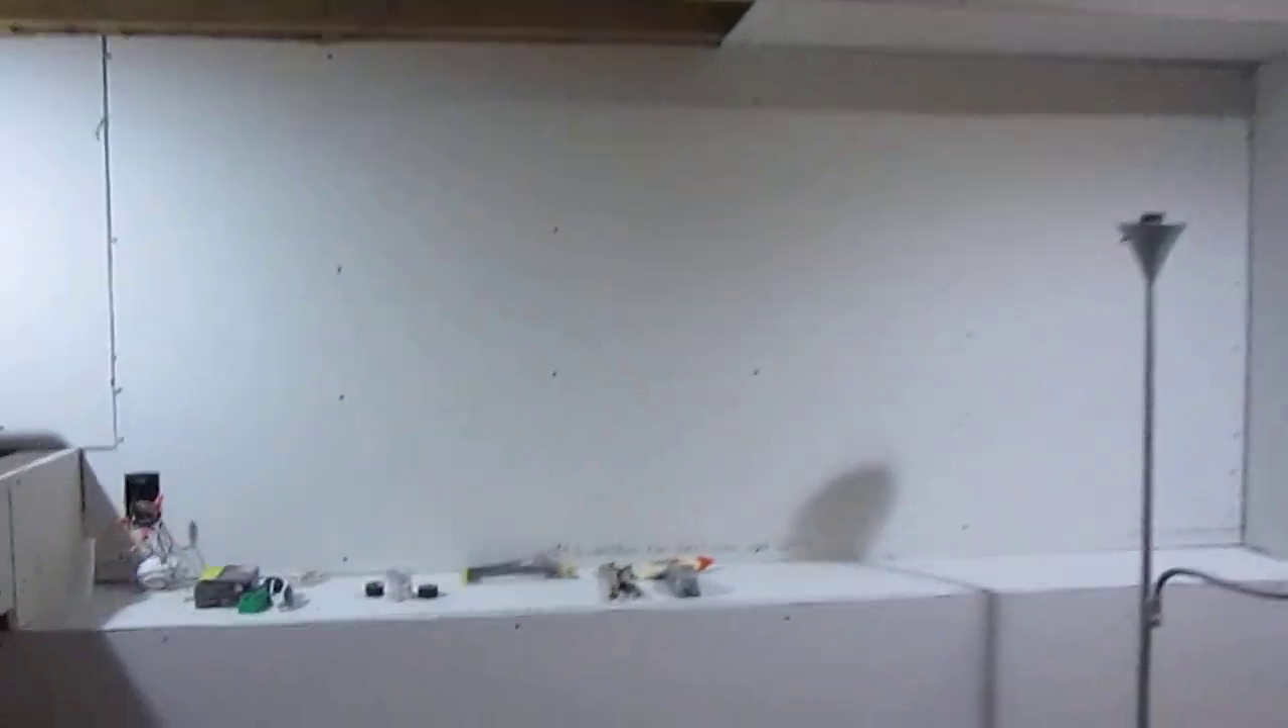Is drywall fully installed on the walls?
Yes.